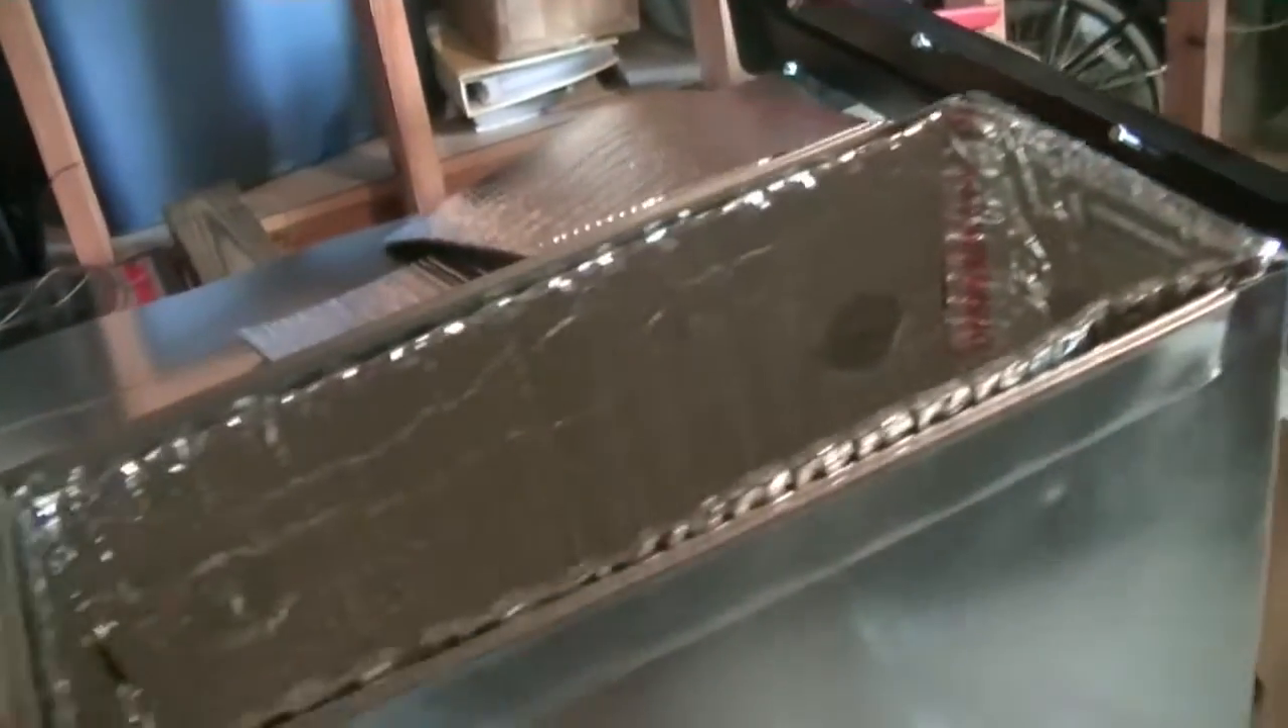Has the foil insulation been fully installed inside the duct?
Yes.